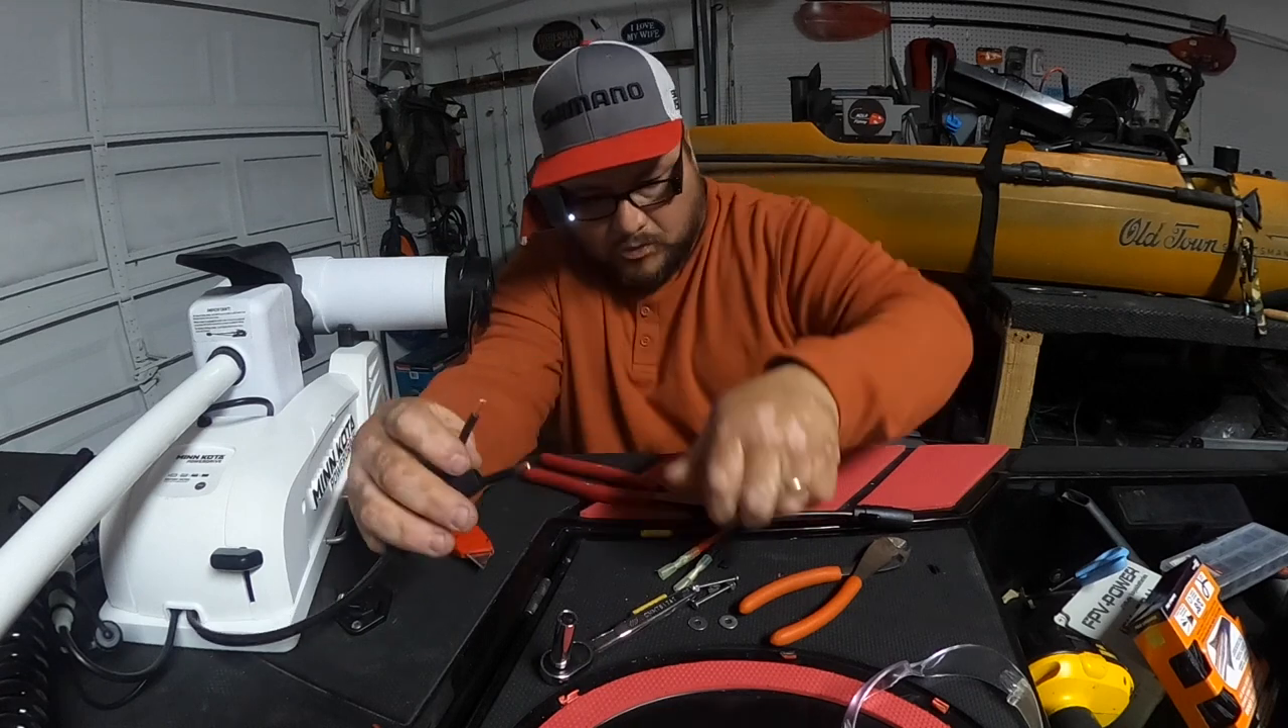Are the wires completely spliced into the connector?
No.